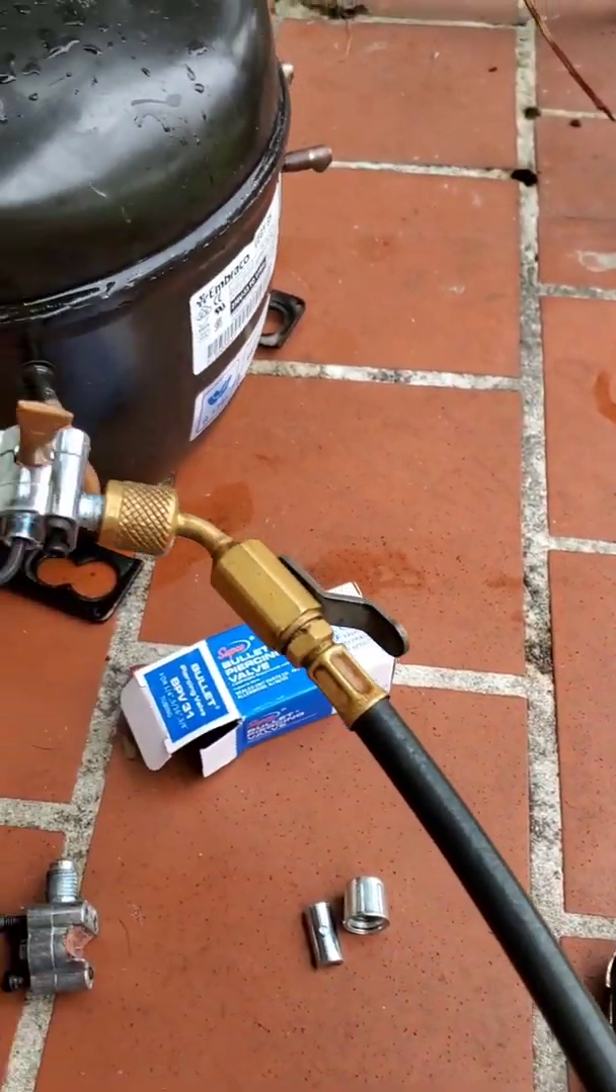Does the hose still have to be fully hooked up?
No.